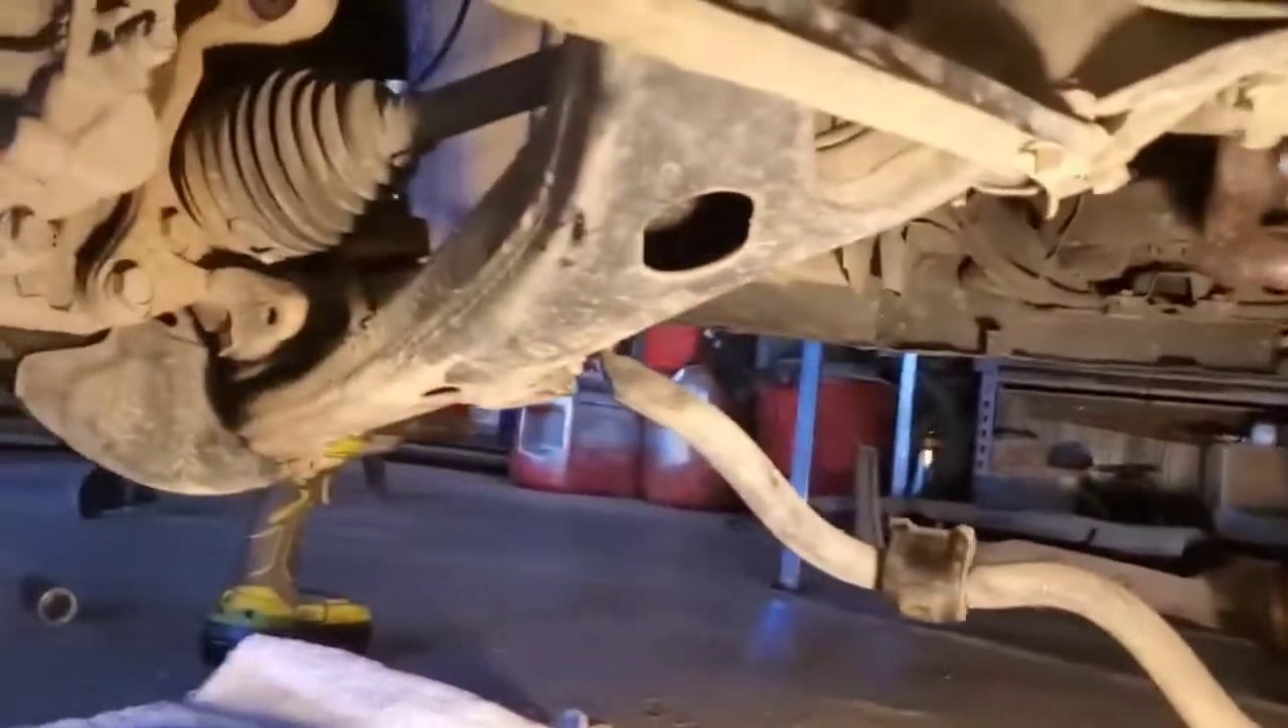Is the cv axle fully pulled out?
No.